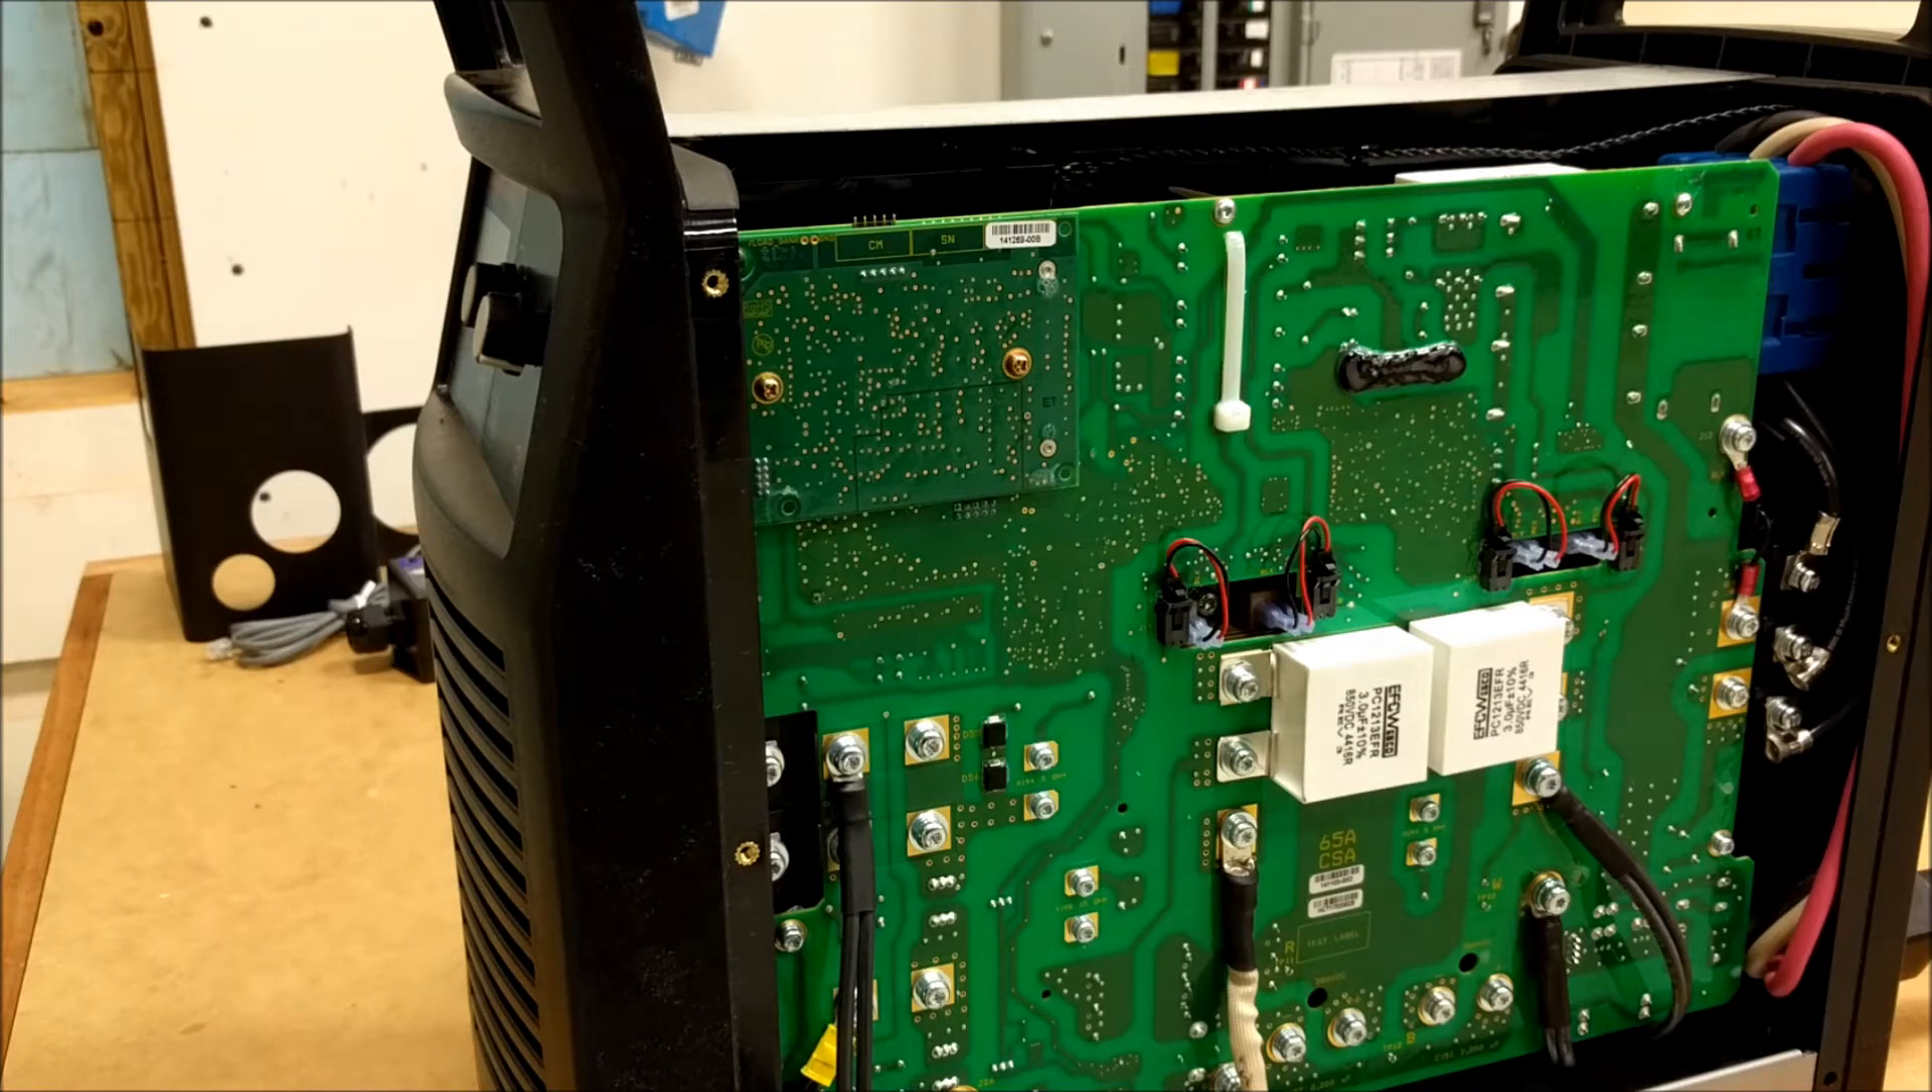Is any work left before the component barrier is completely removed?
No.